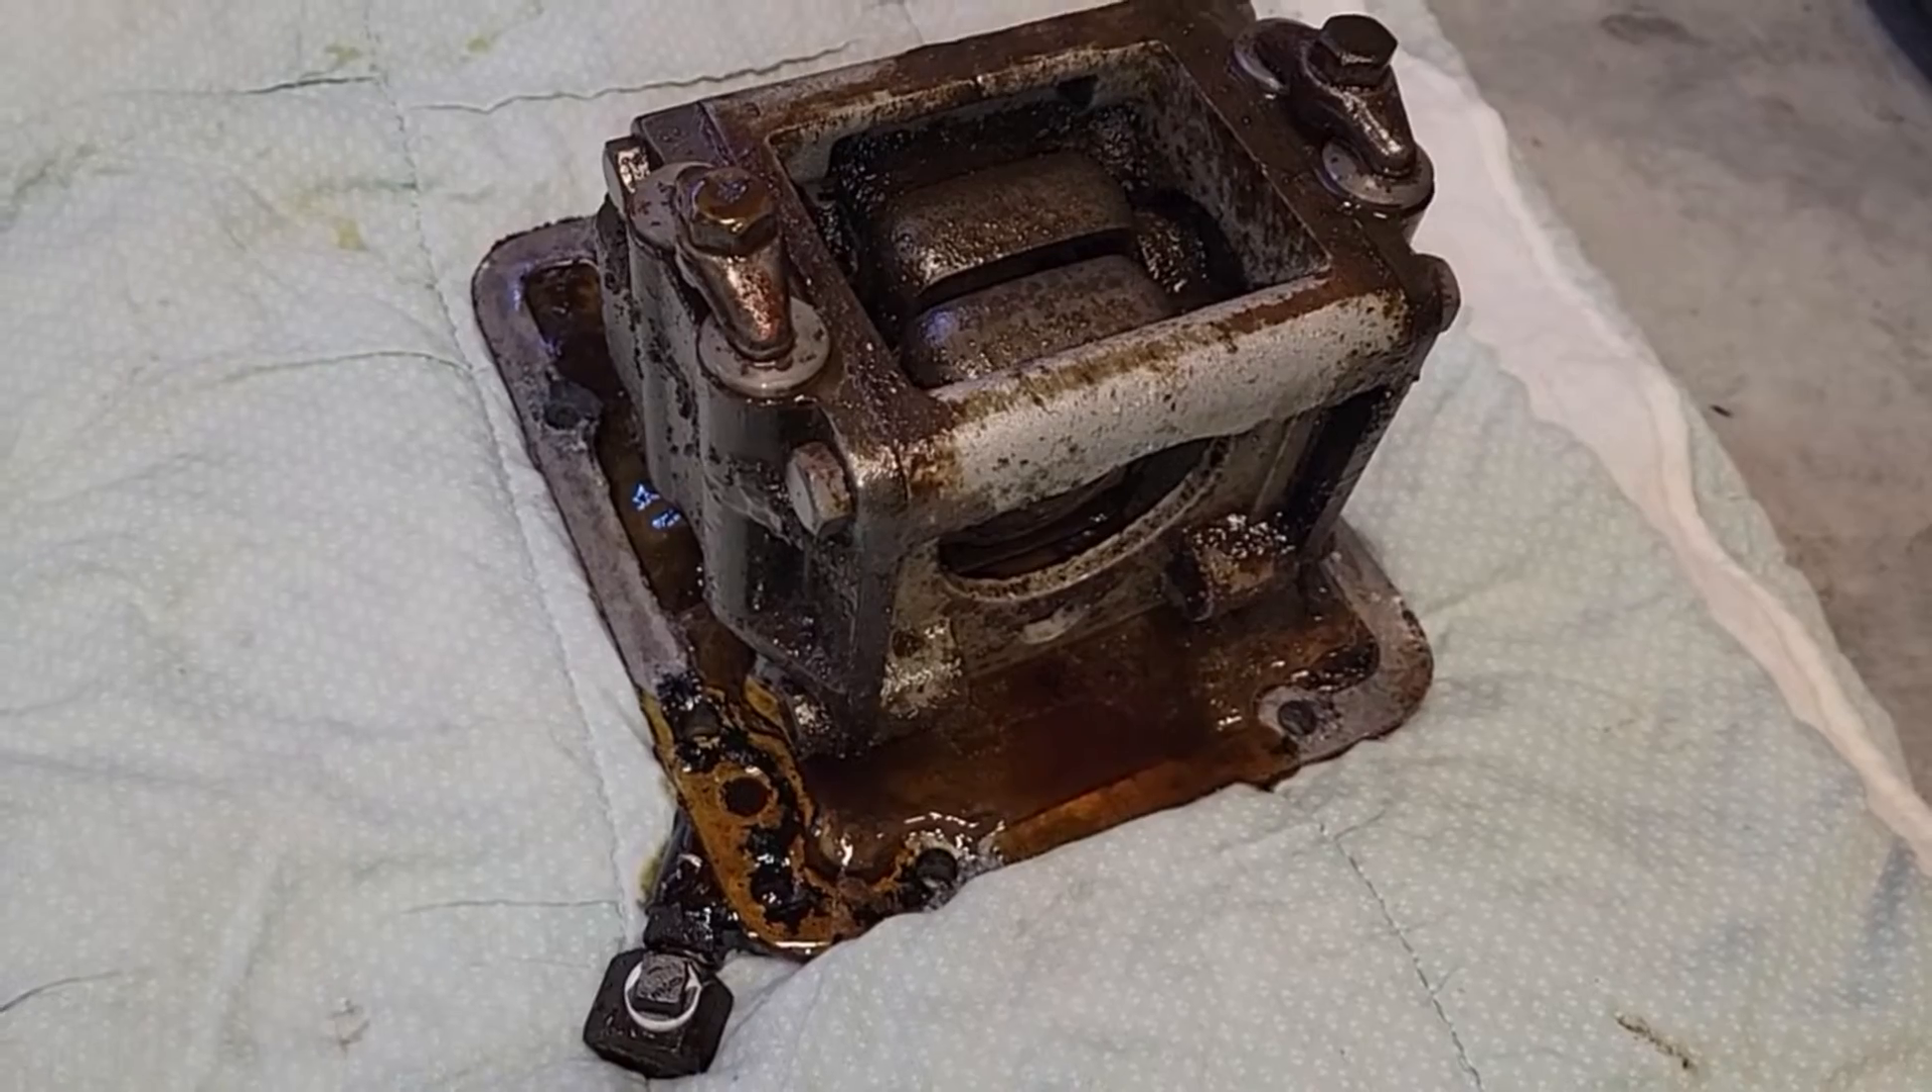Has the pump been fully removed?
Yes.